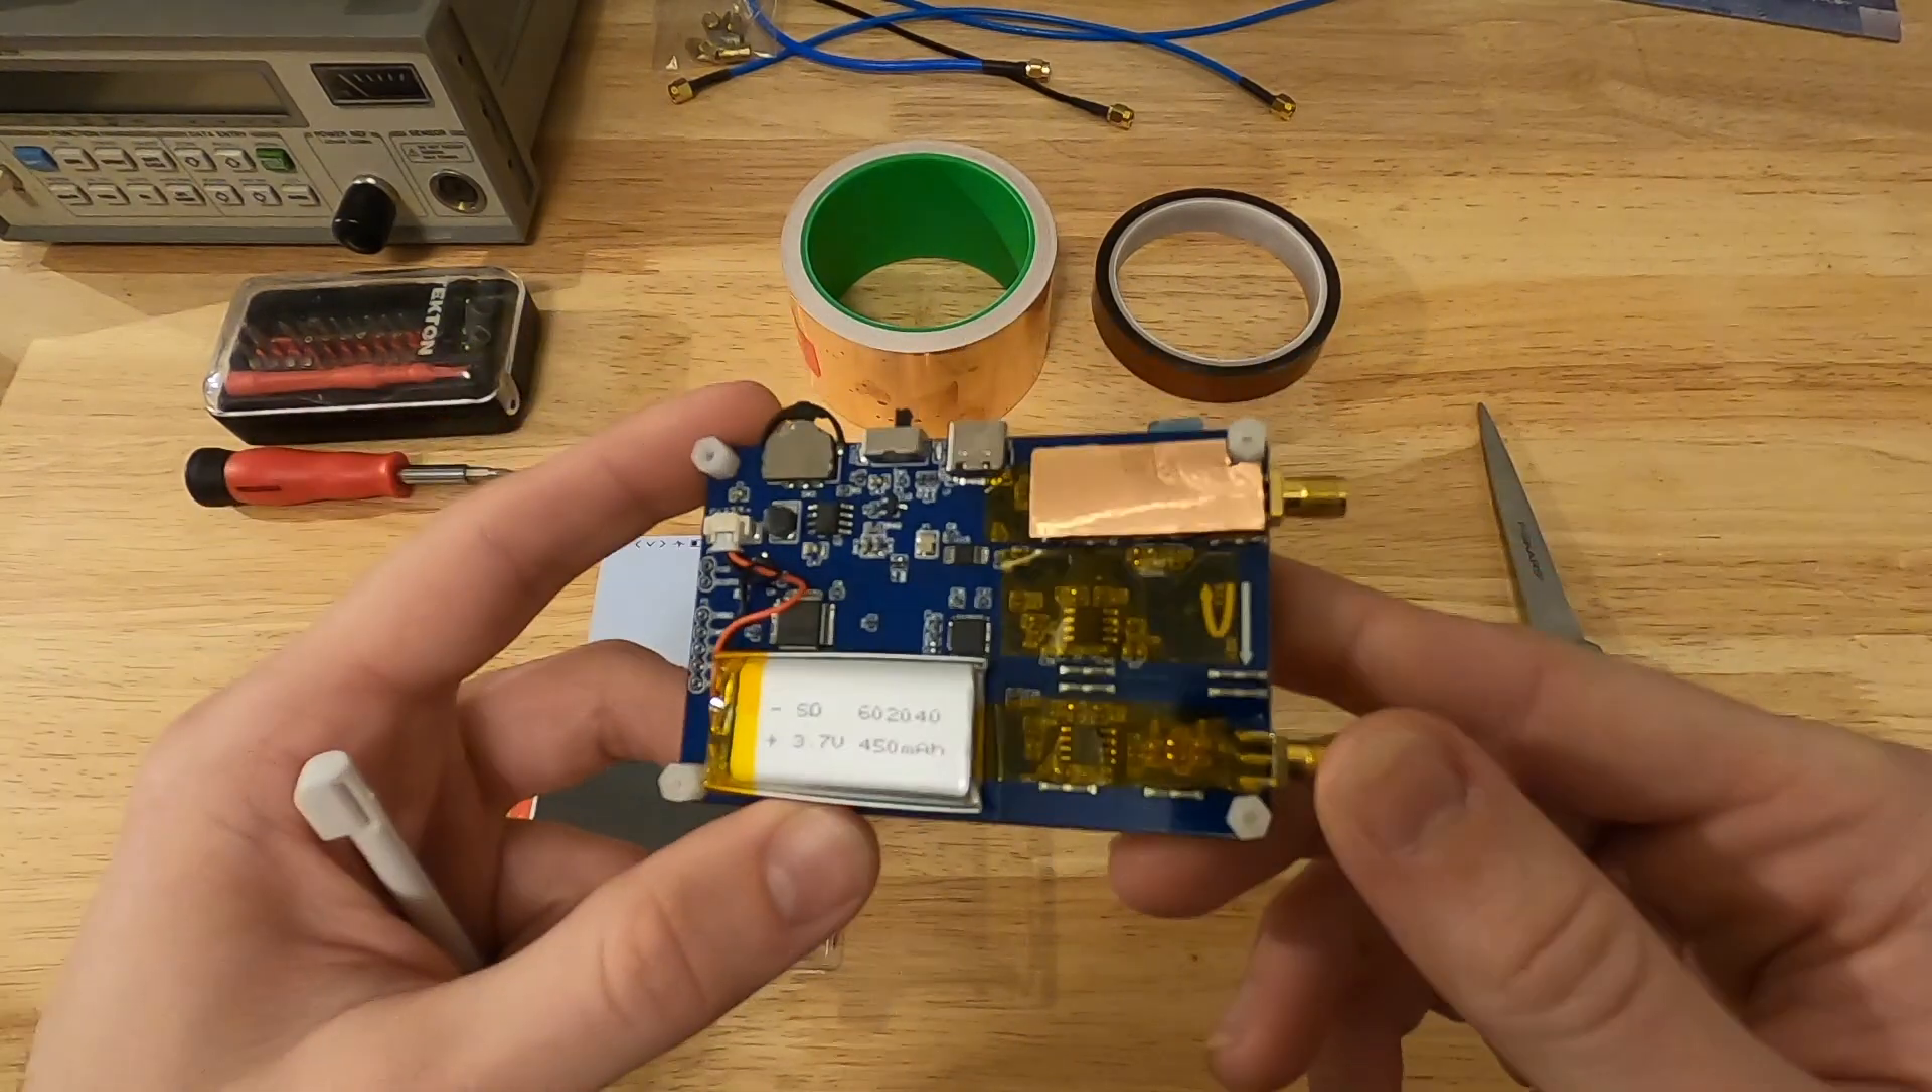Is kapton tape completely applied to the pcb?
Yes.